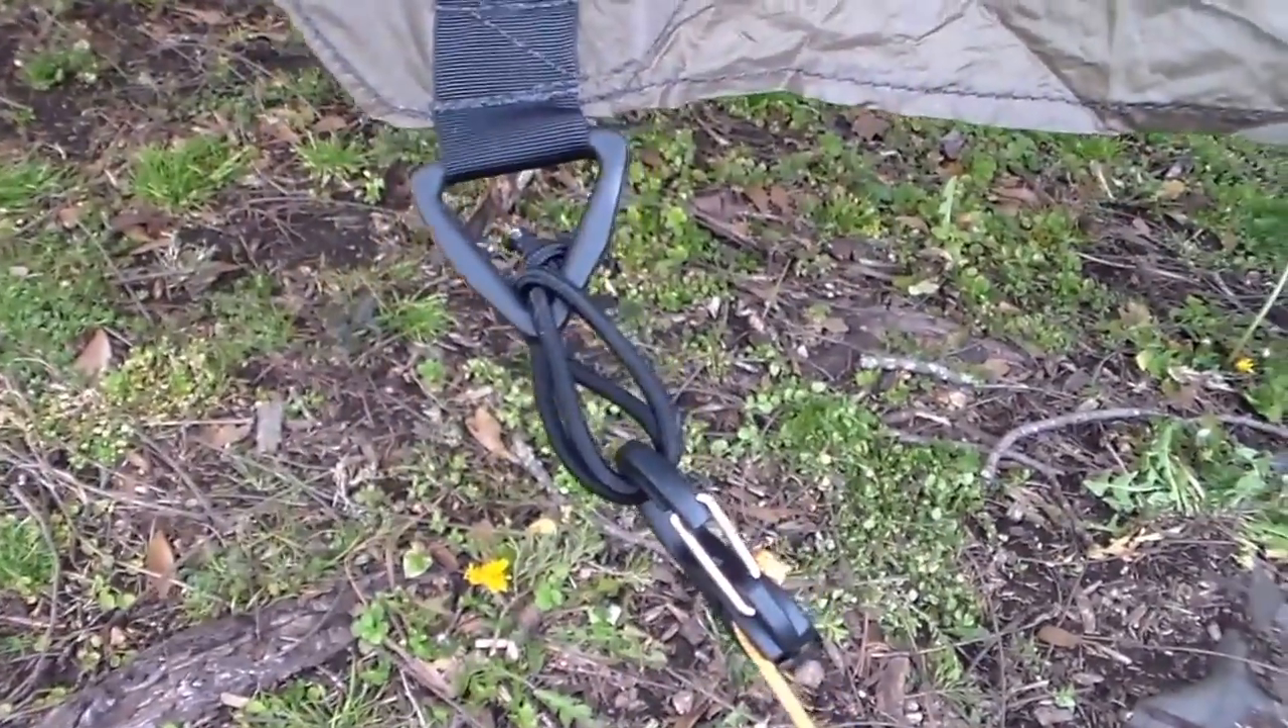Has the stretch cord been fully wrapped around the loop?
Yes.